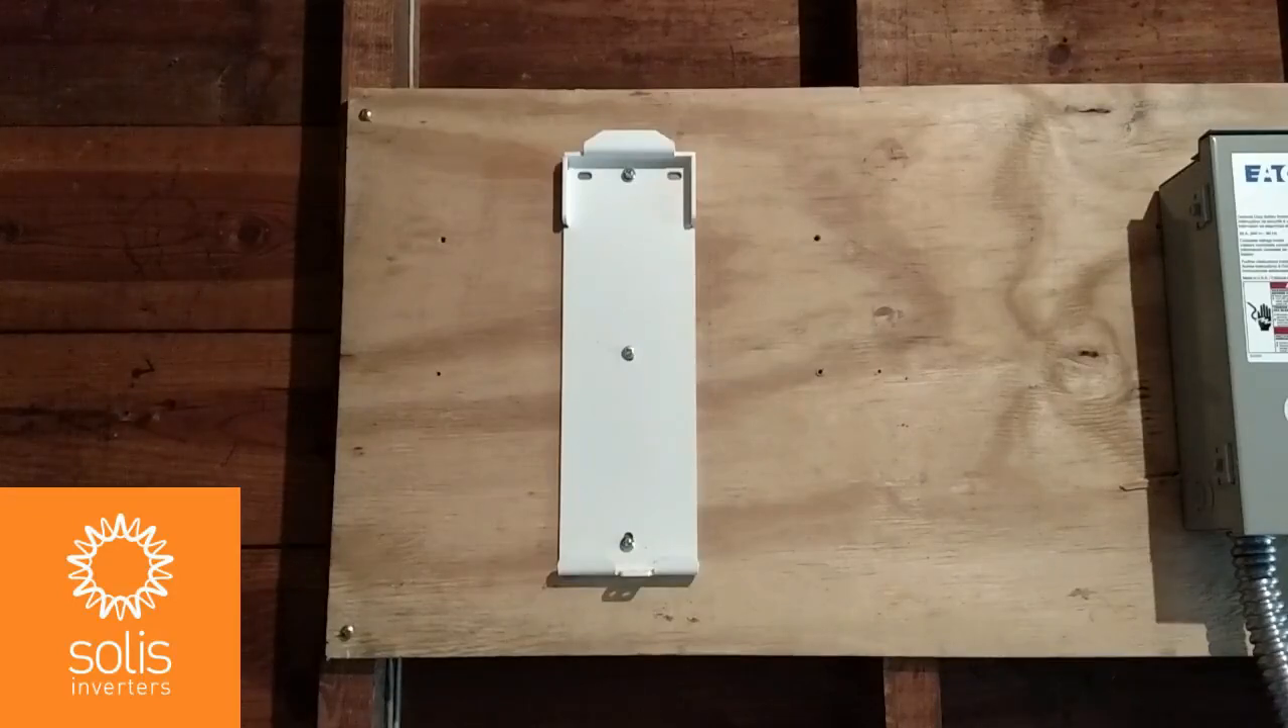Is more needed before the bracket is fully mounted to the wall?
No.